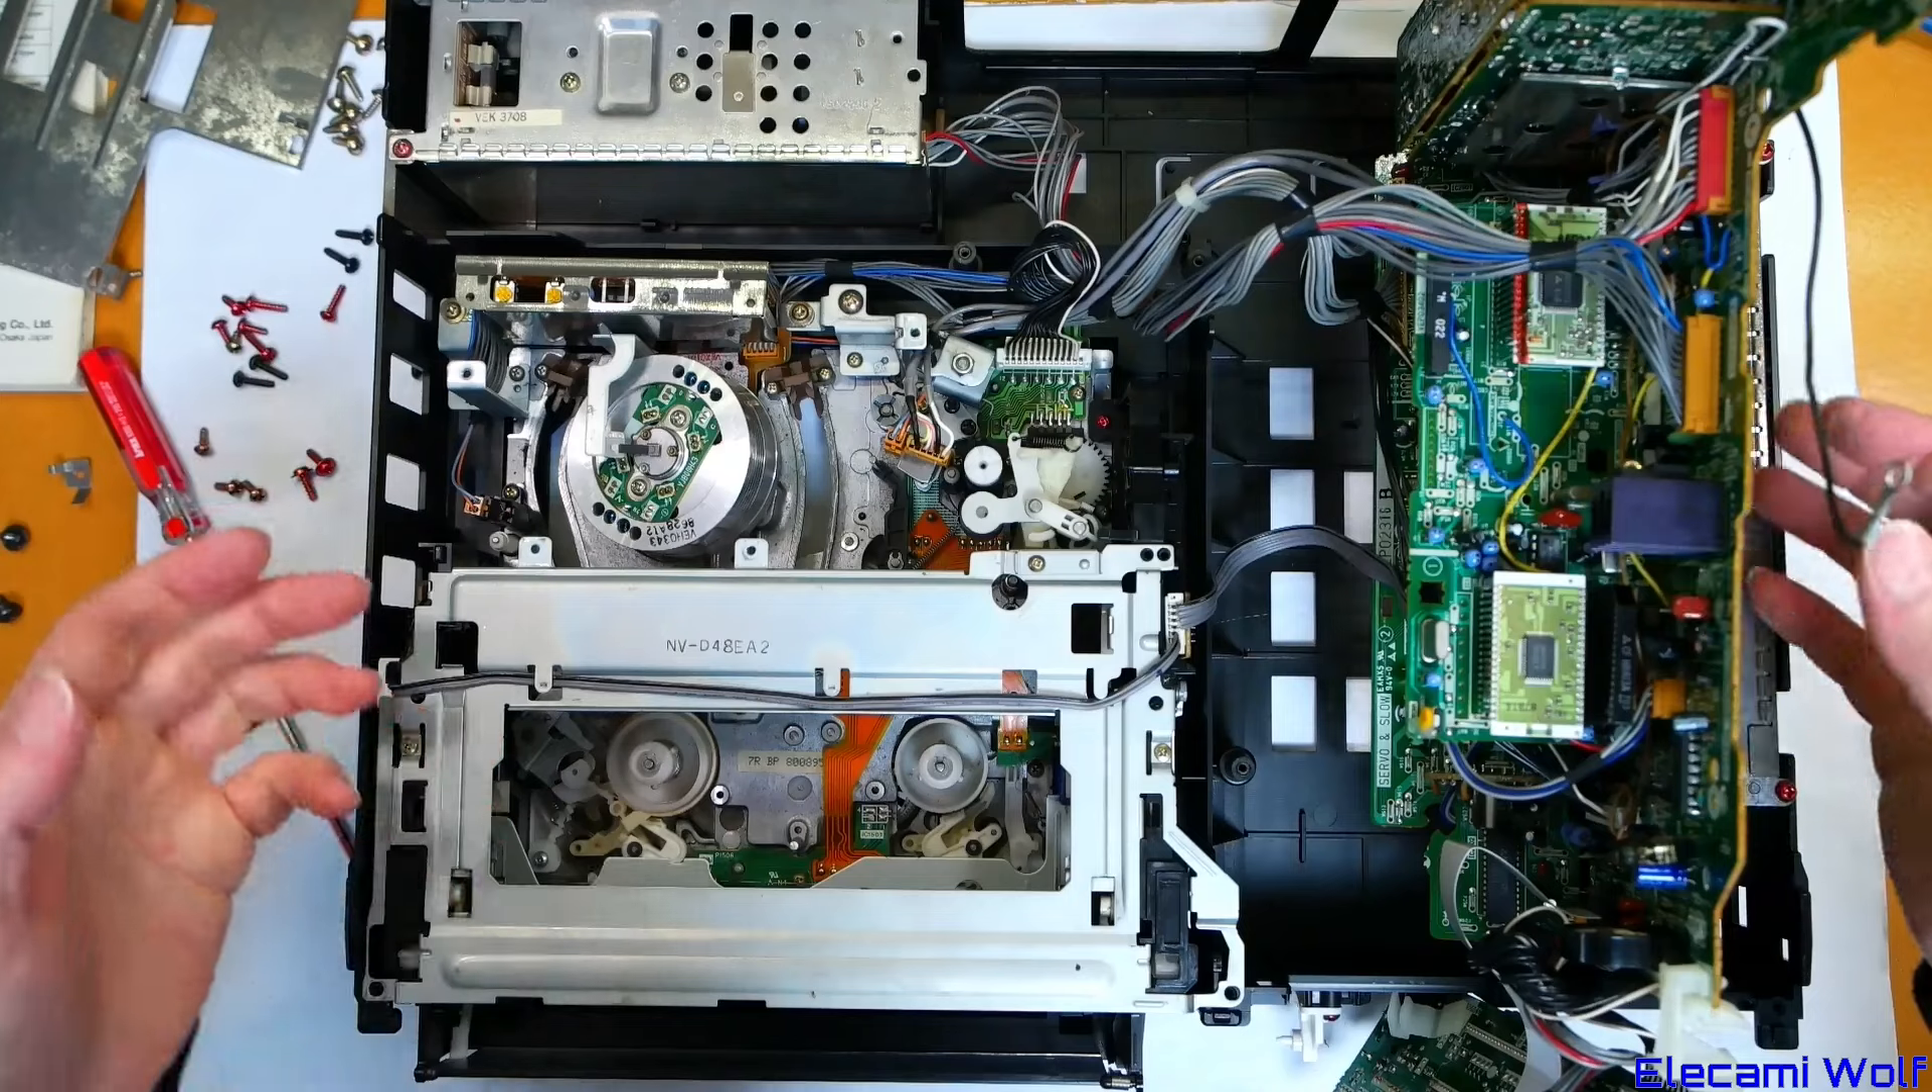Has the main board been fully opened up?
Yes.